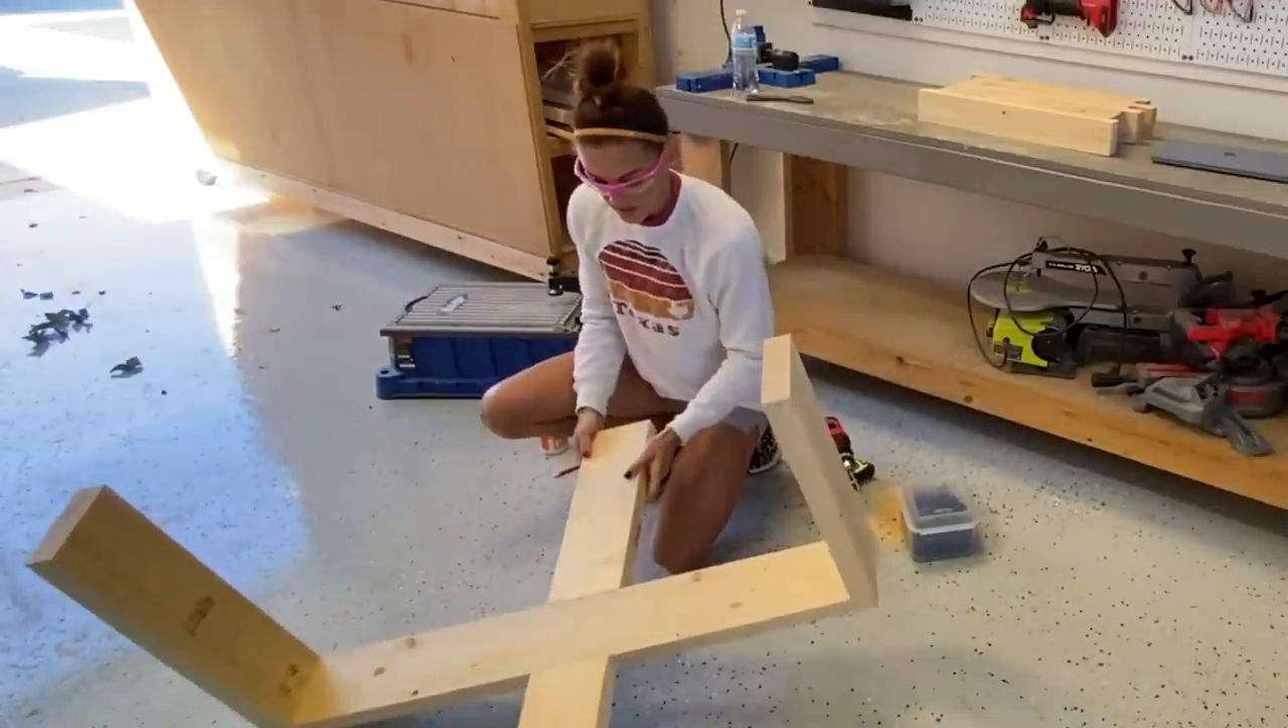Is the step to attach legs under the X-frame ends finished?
No.